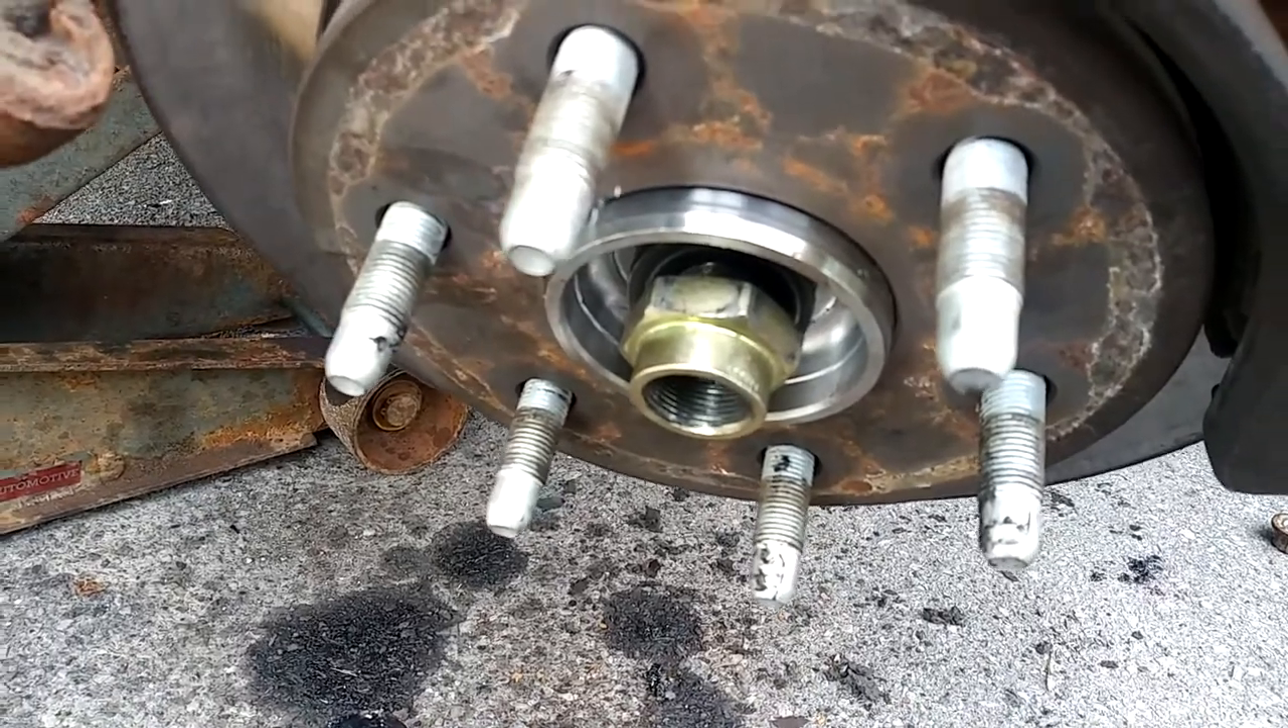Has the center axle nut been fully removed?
No.